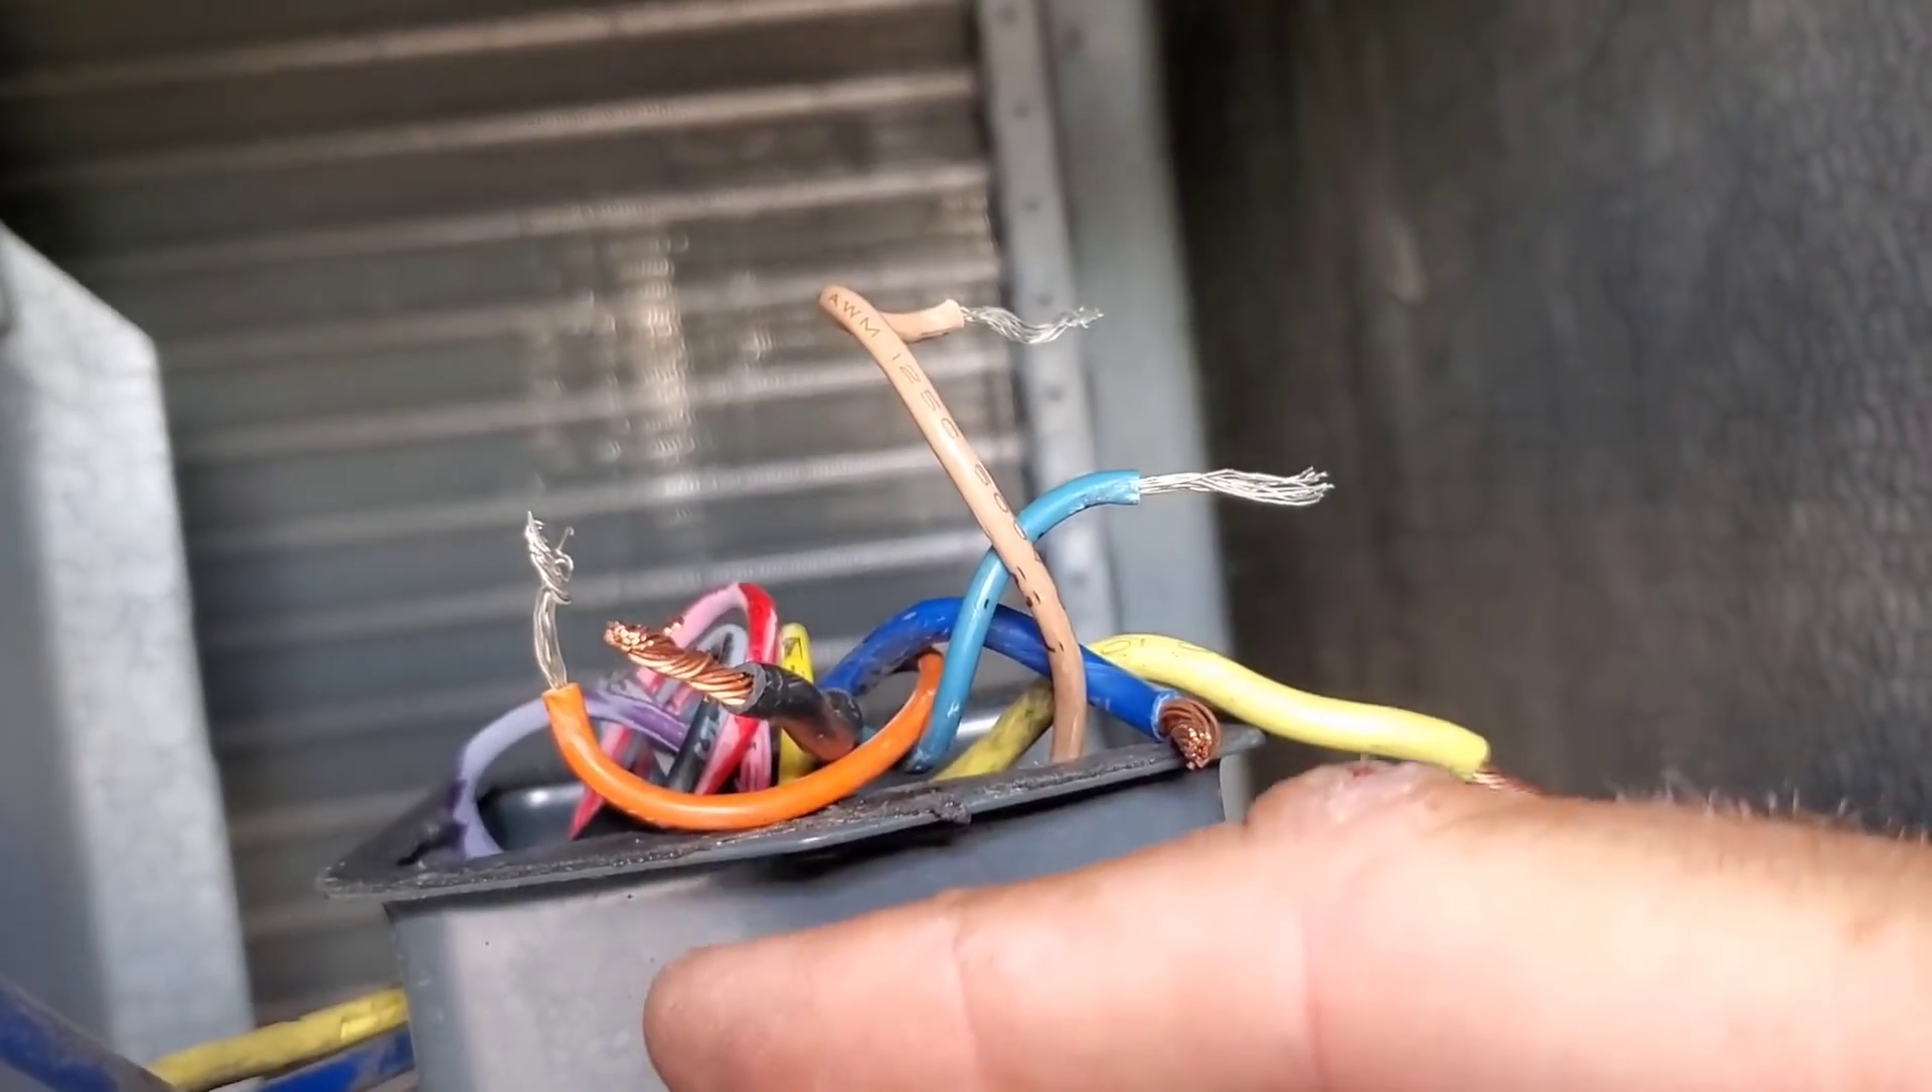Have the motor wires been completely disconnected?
Yes.